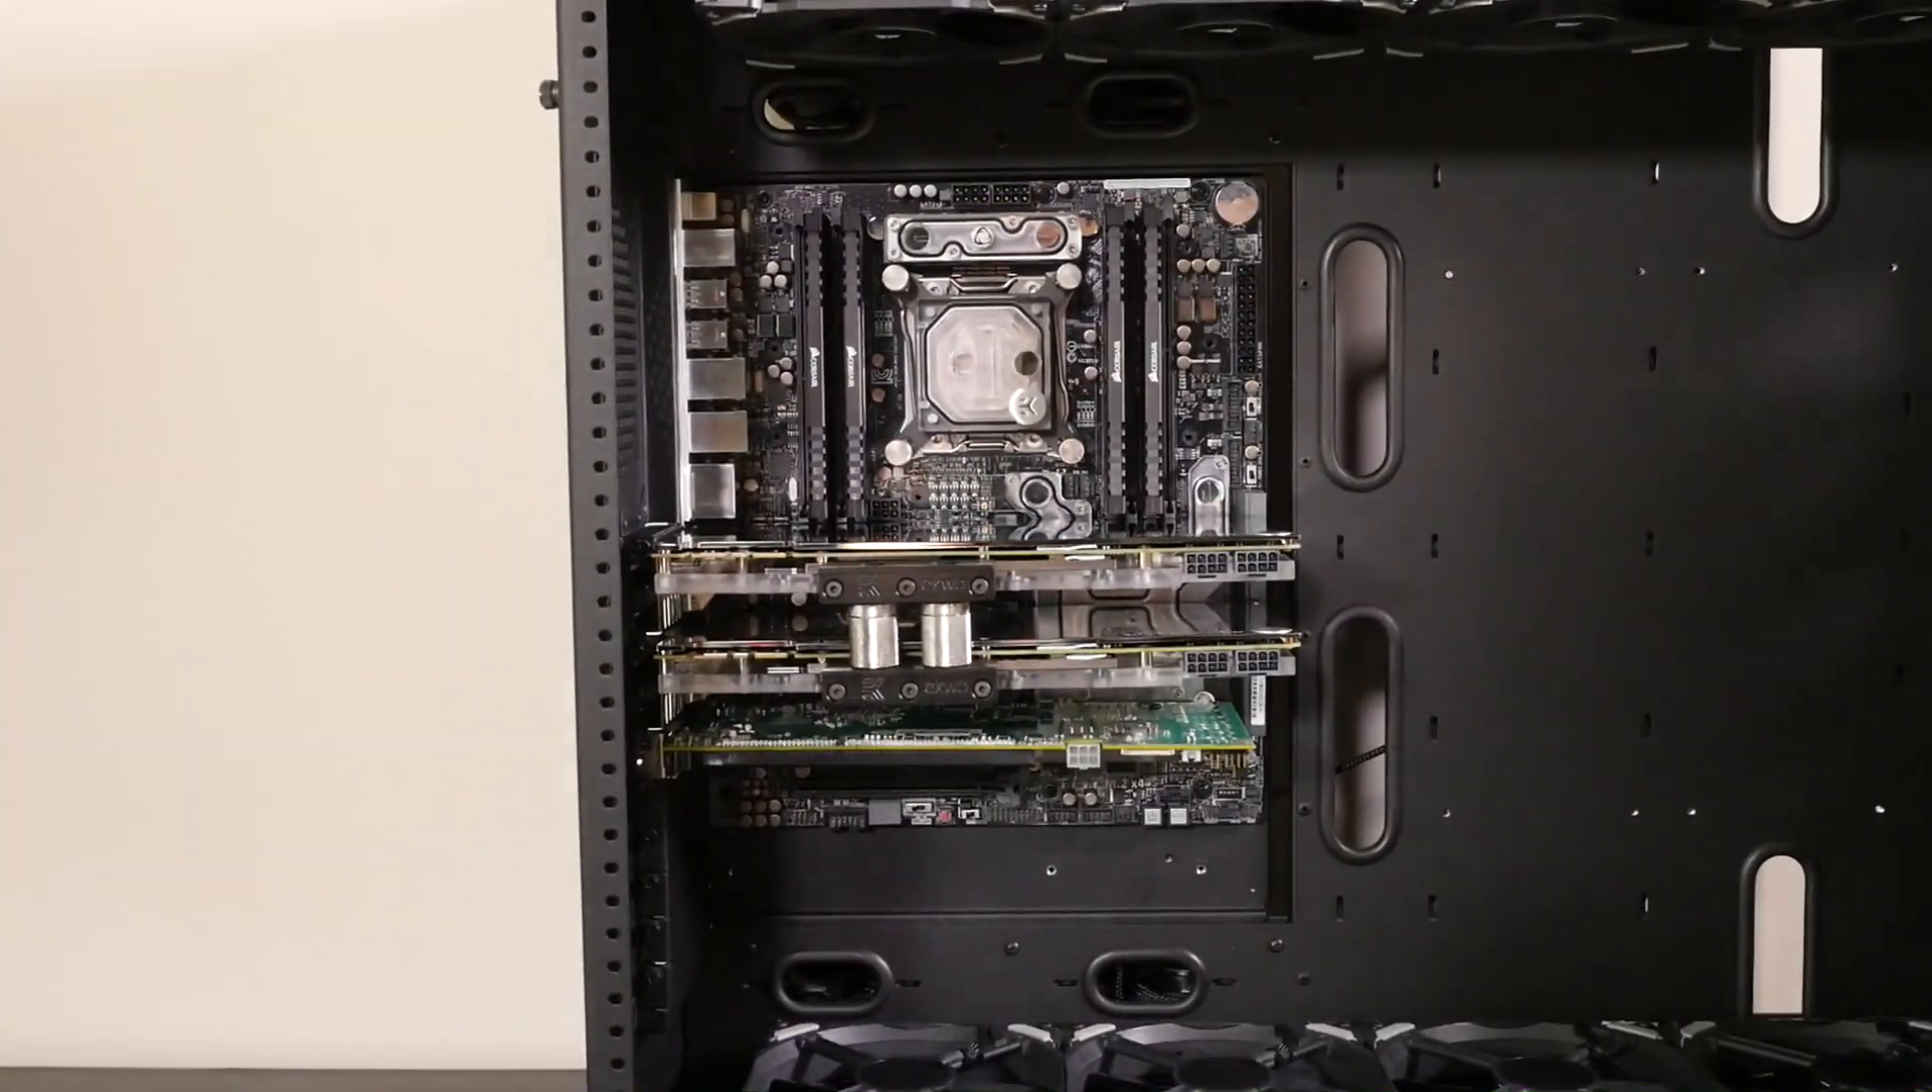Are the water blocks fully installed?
Yes.